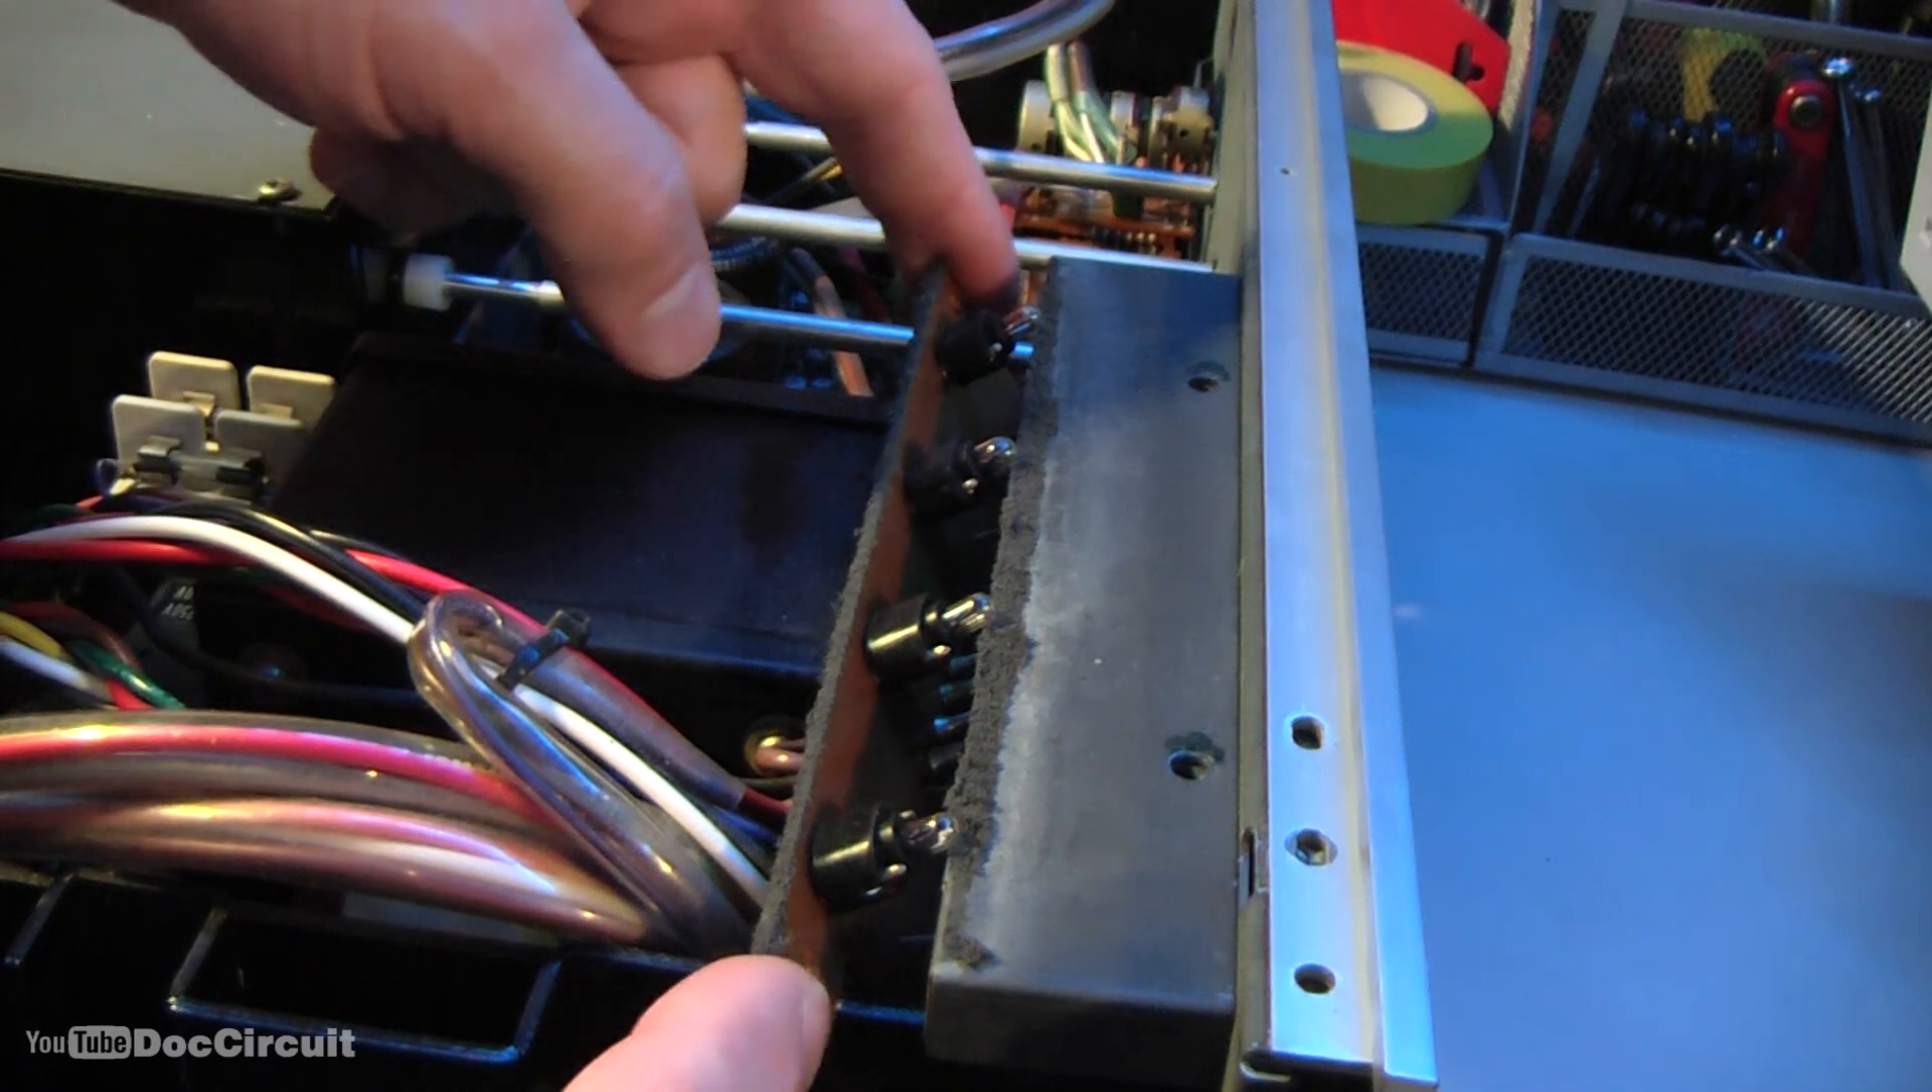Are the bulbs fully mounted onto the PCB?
Yes.